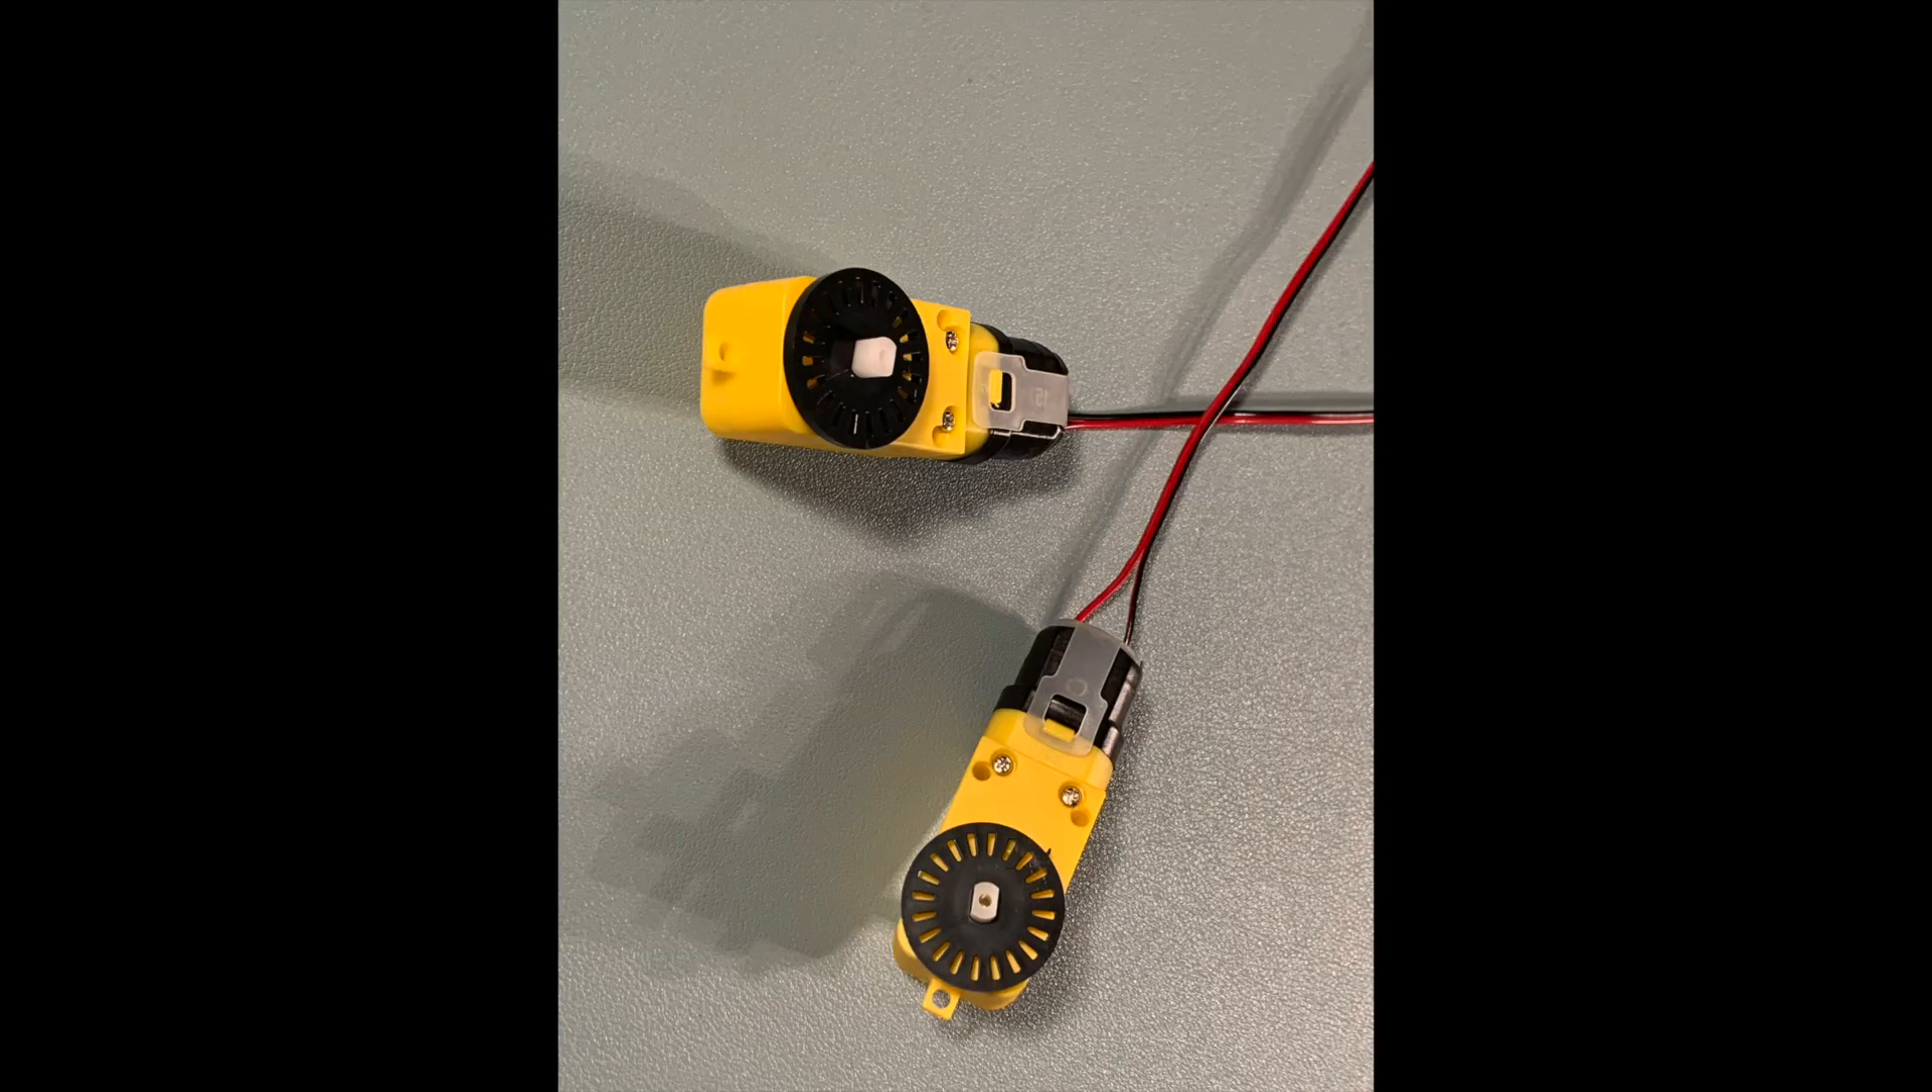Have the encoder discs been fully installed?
Yes.